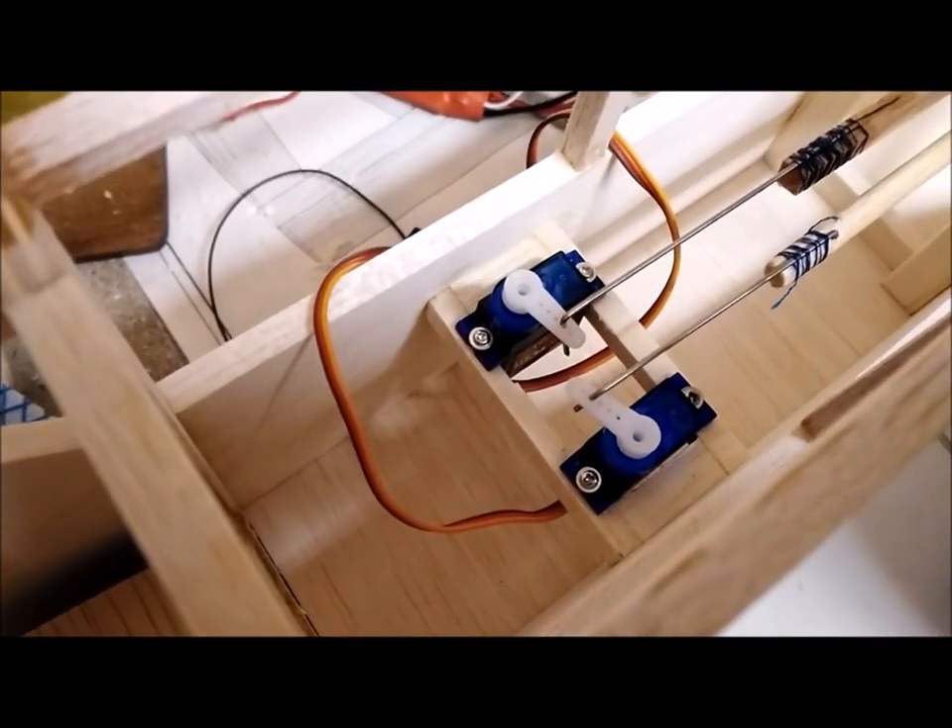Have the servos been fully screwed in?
Yes.